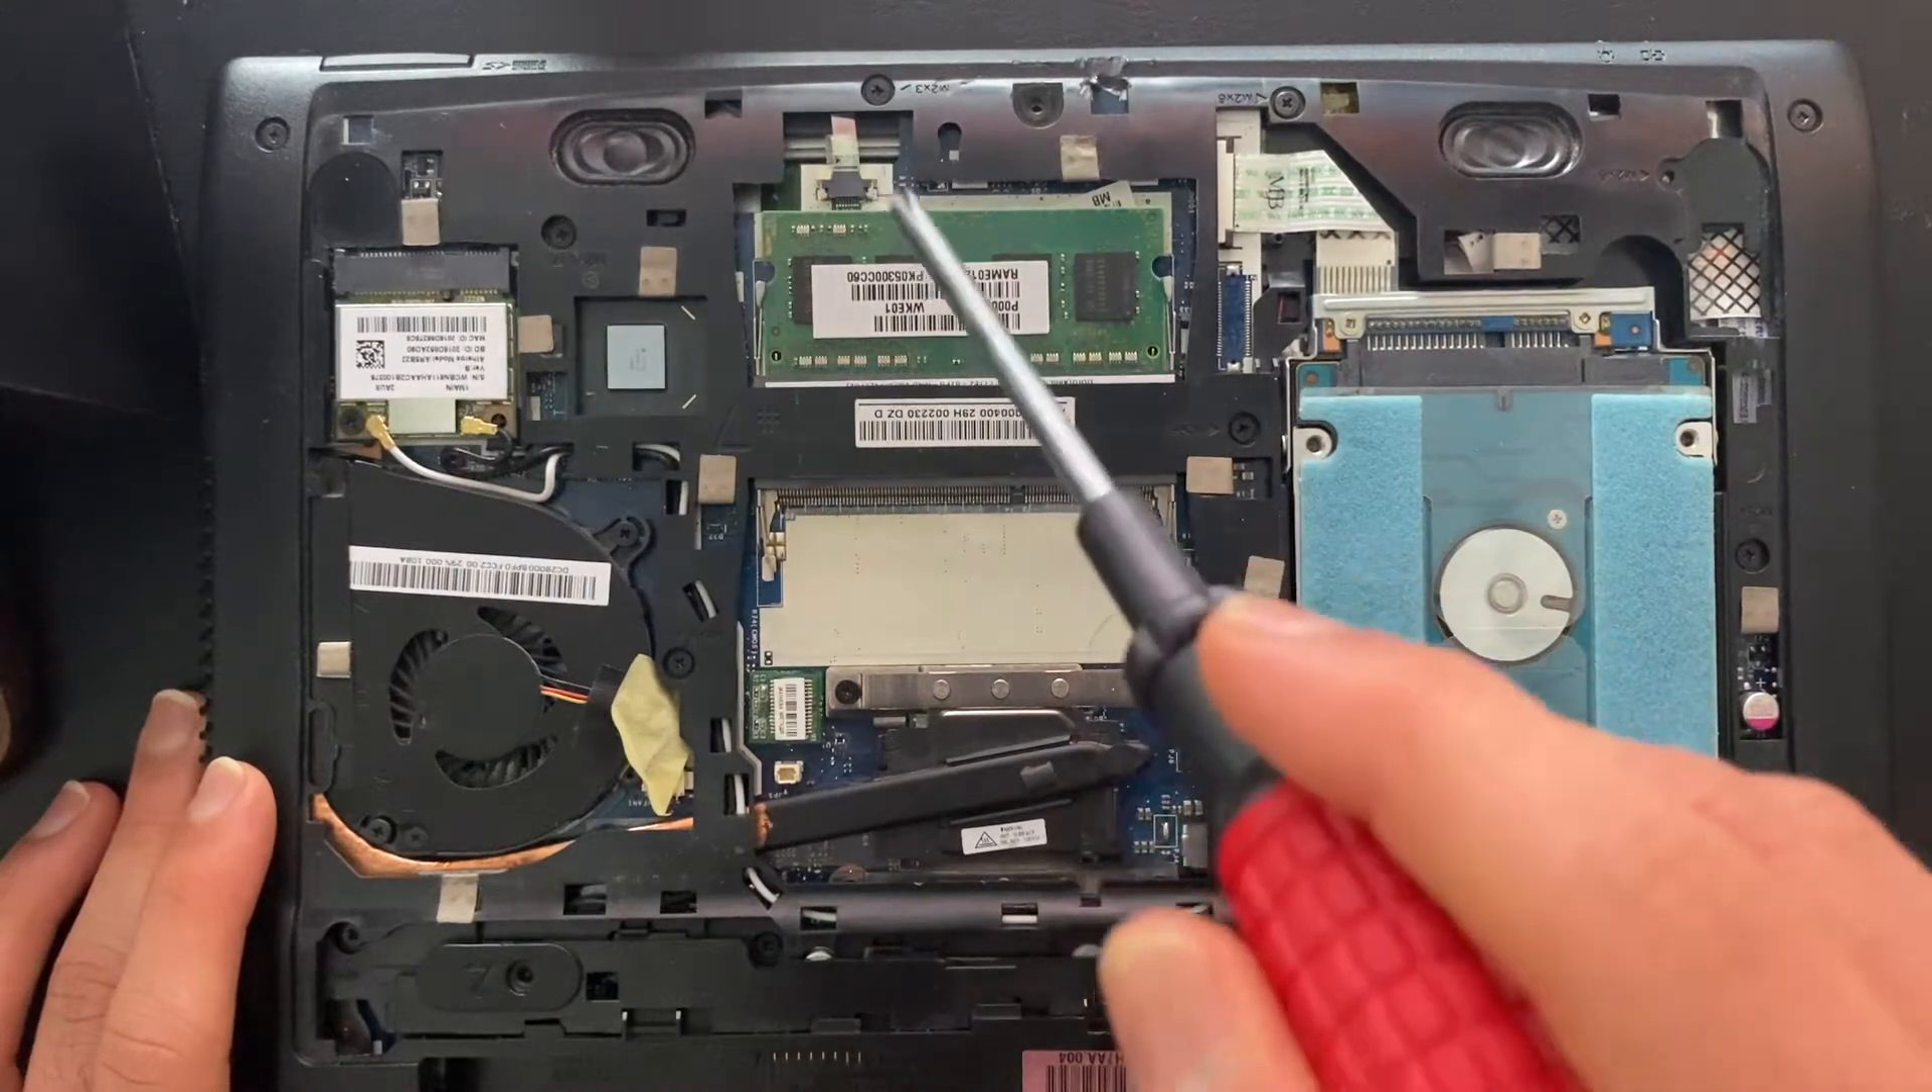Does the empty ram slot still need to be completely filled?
Yes.